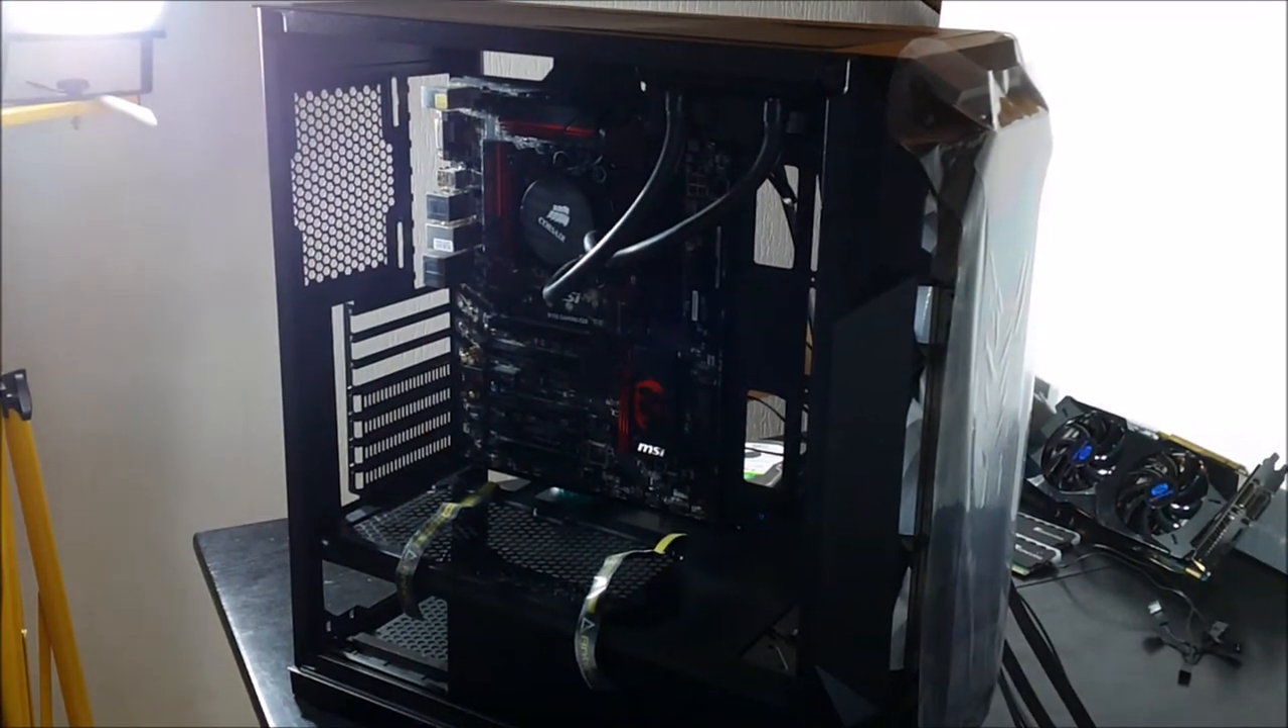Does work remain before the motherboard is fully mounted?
No.